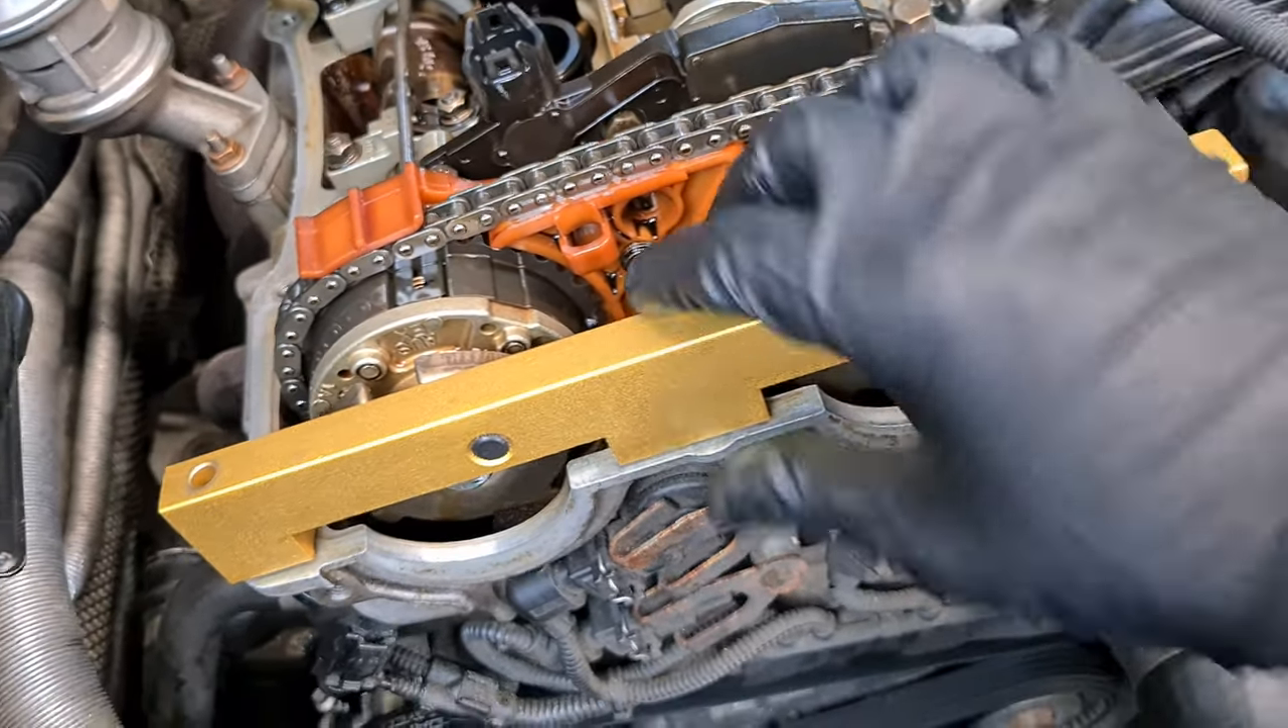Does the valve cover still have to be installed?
Yes.